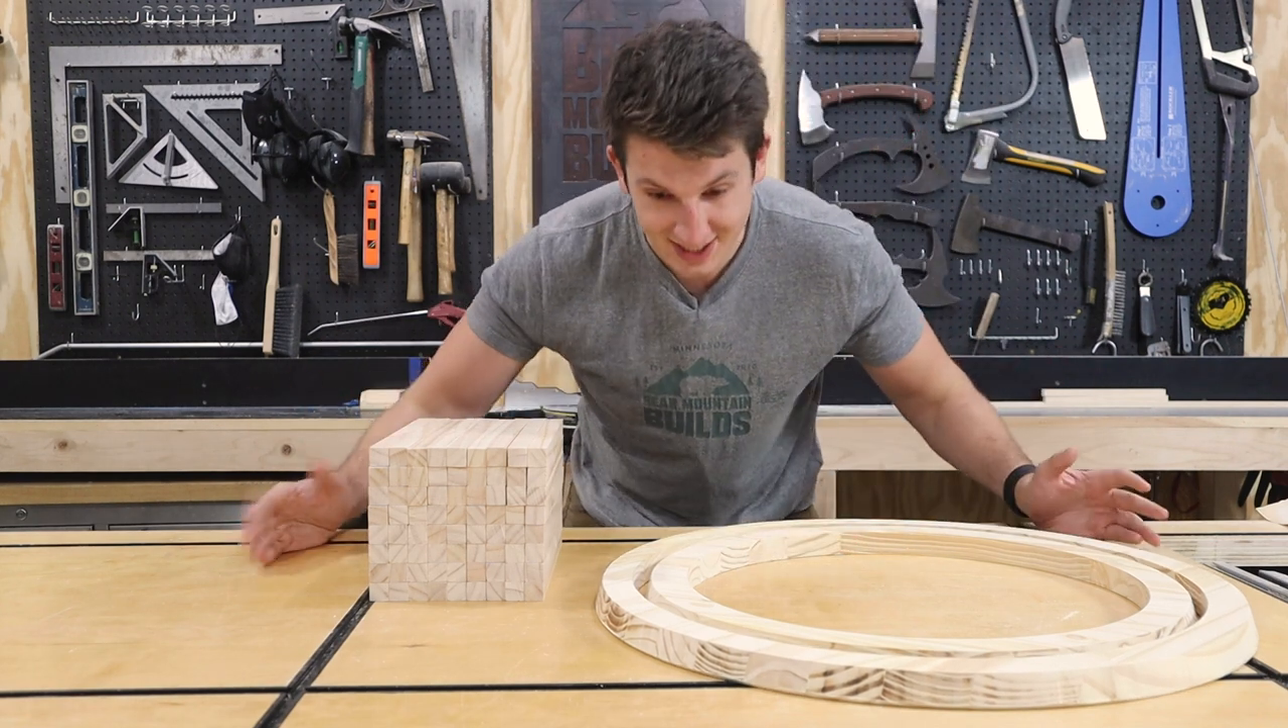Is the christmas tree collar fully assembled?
No.